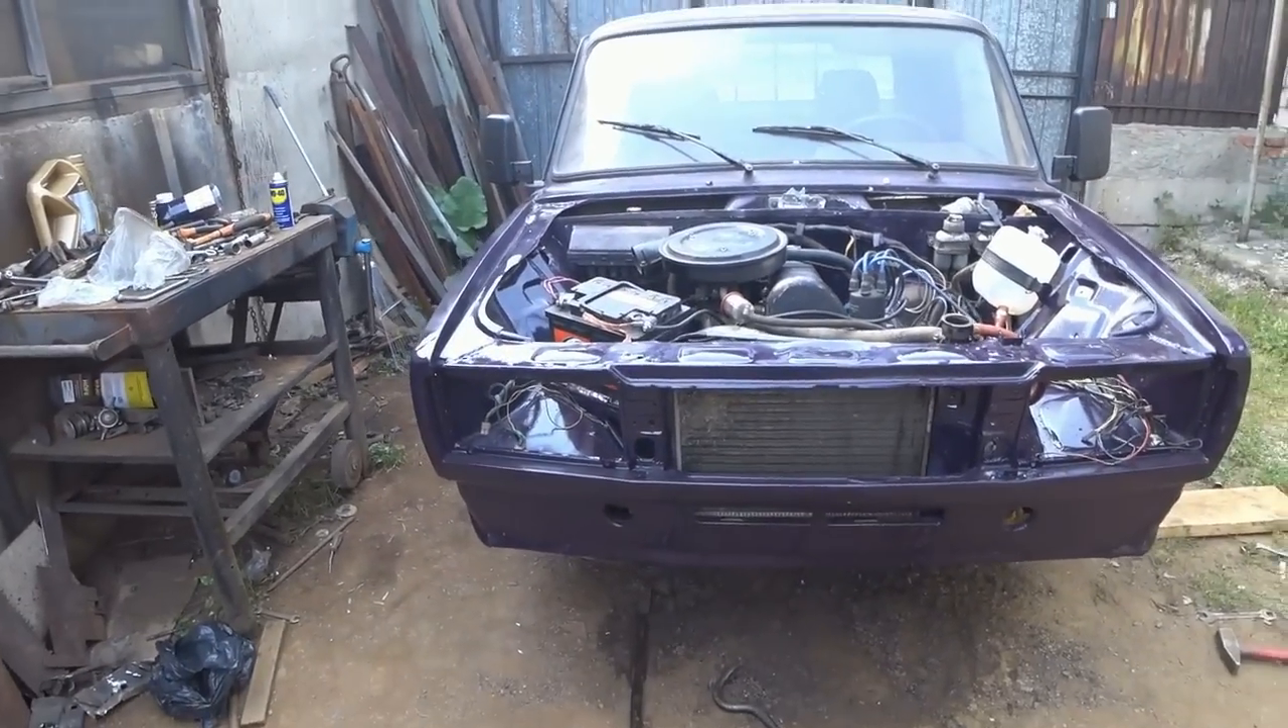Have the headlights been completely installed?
No.